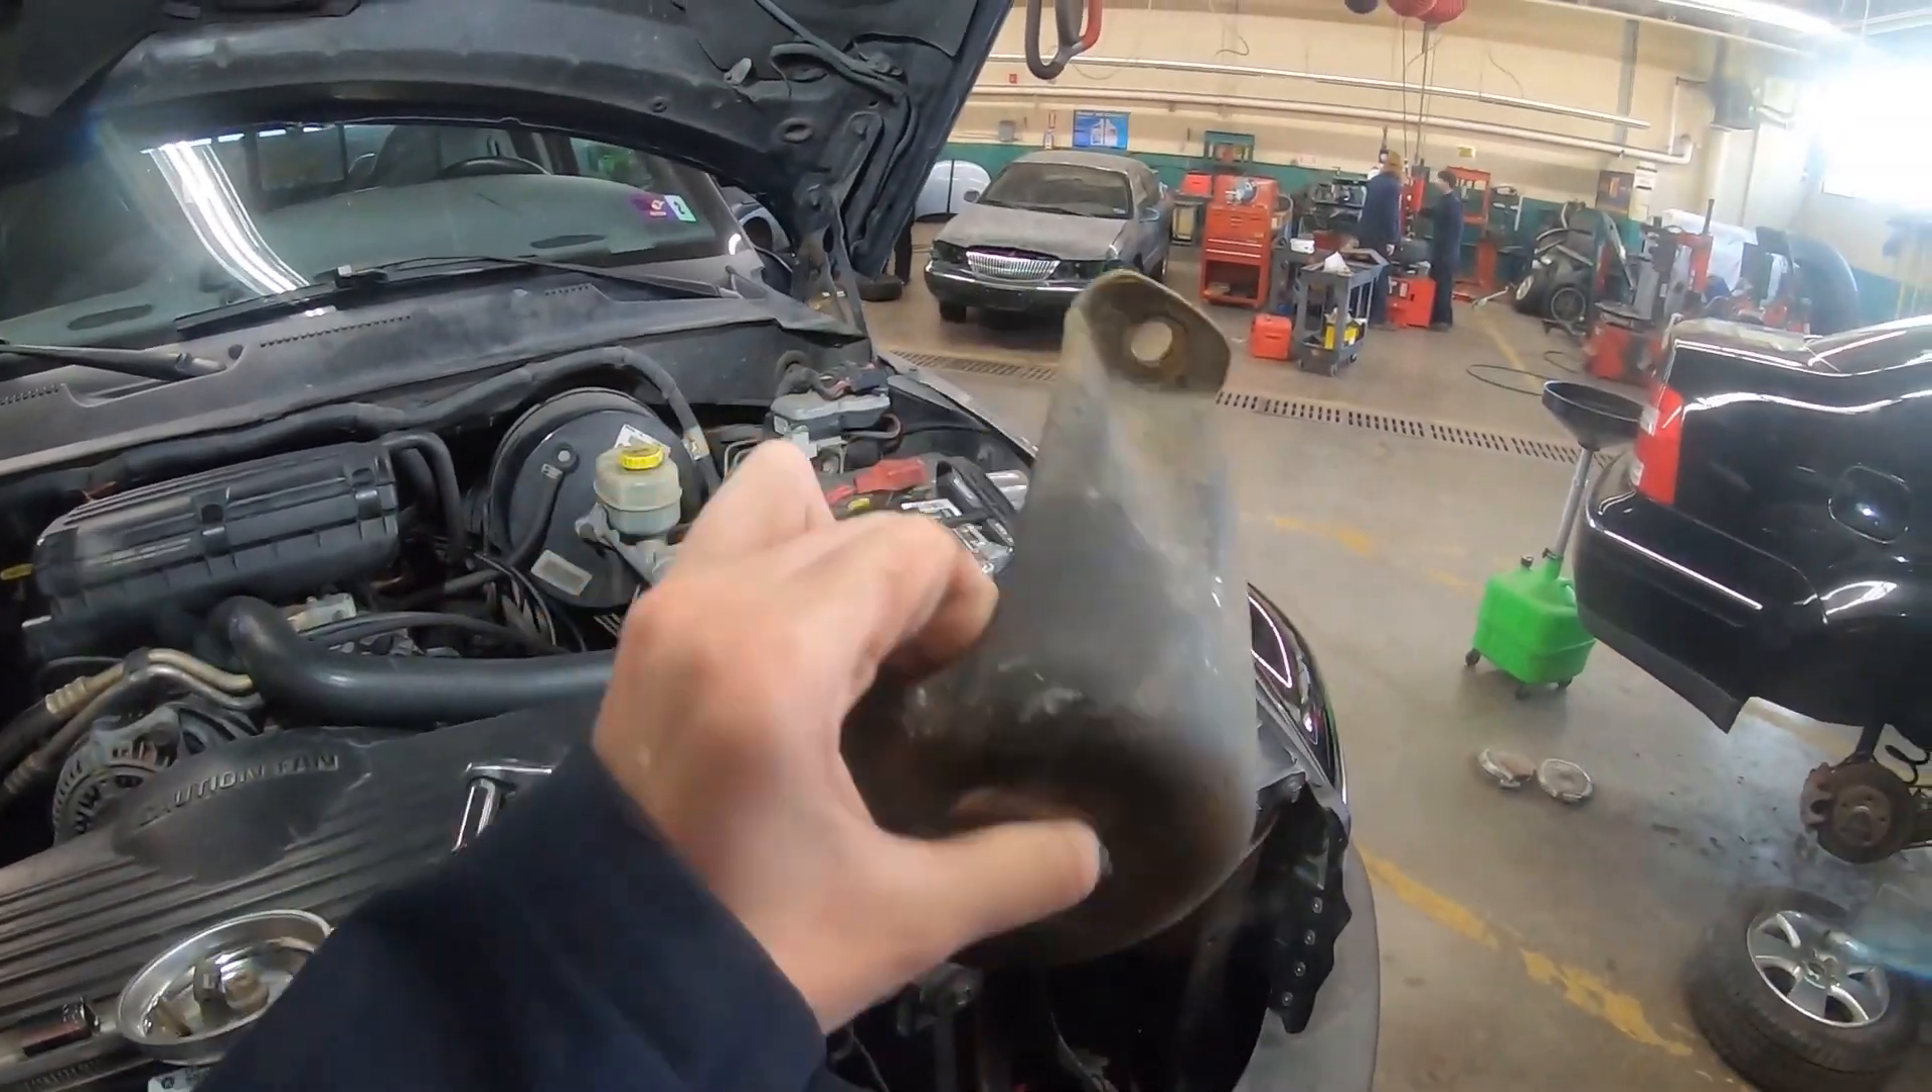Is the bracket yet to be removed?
No.